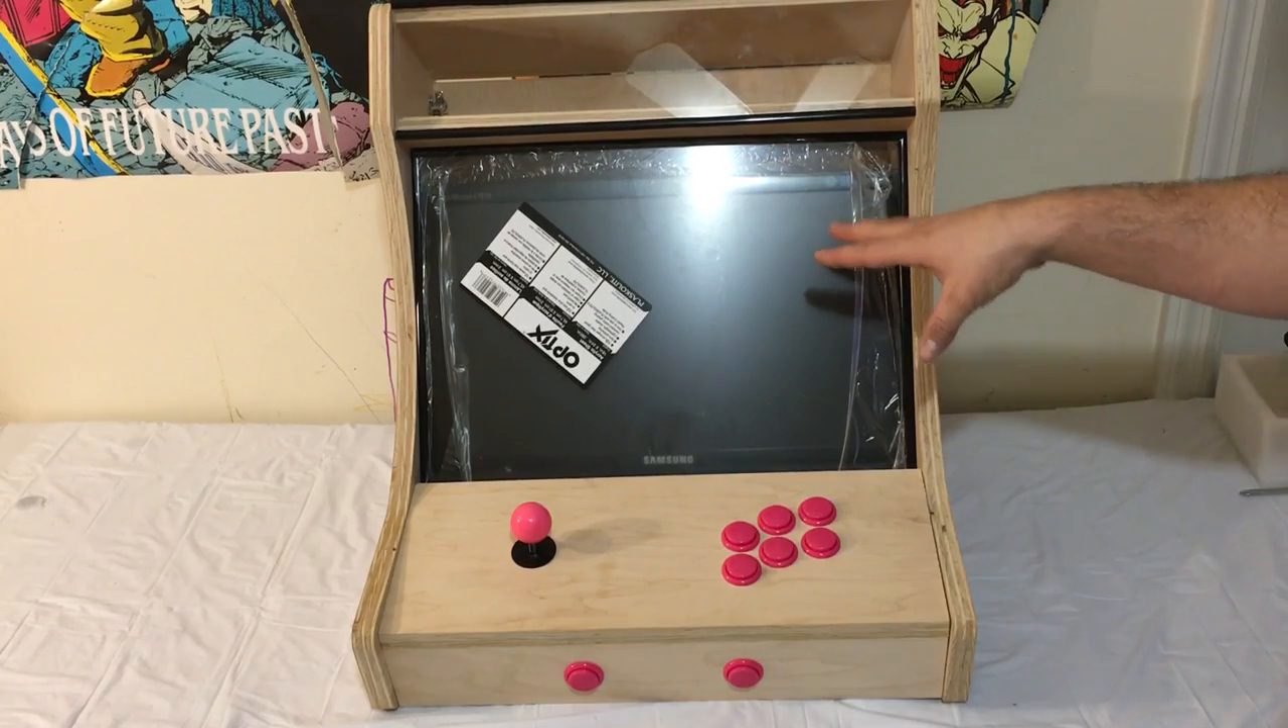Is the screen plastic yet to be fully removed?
Yes.